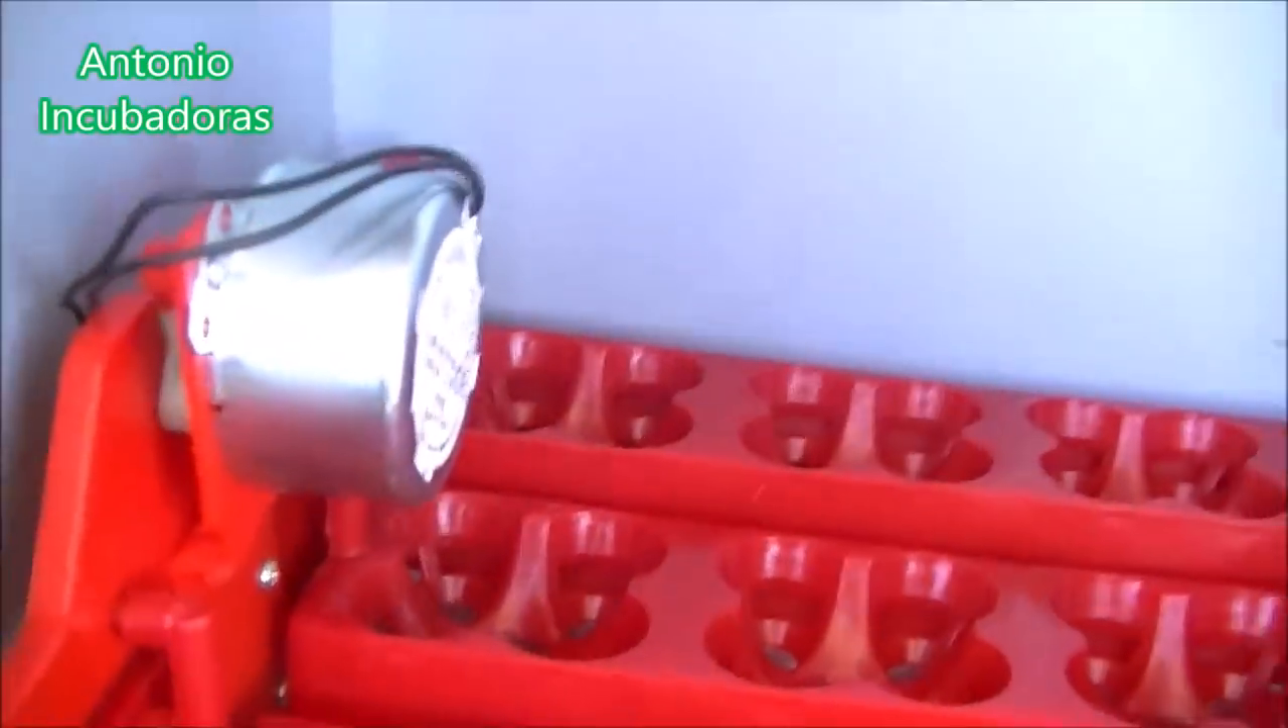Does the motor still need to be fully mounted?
No.